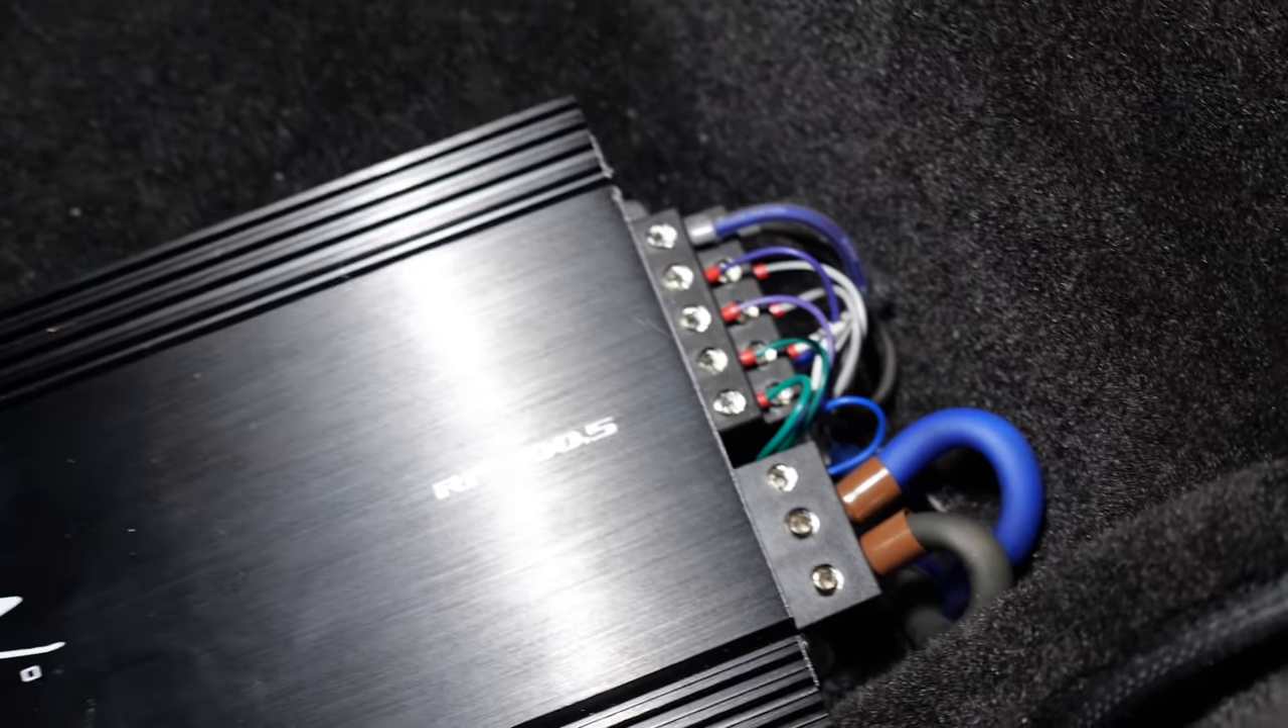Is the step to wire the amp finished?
Yes.